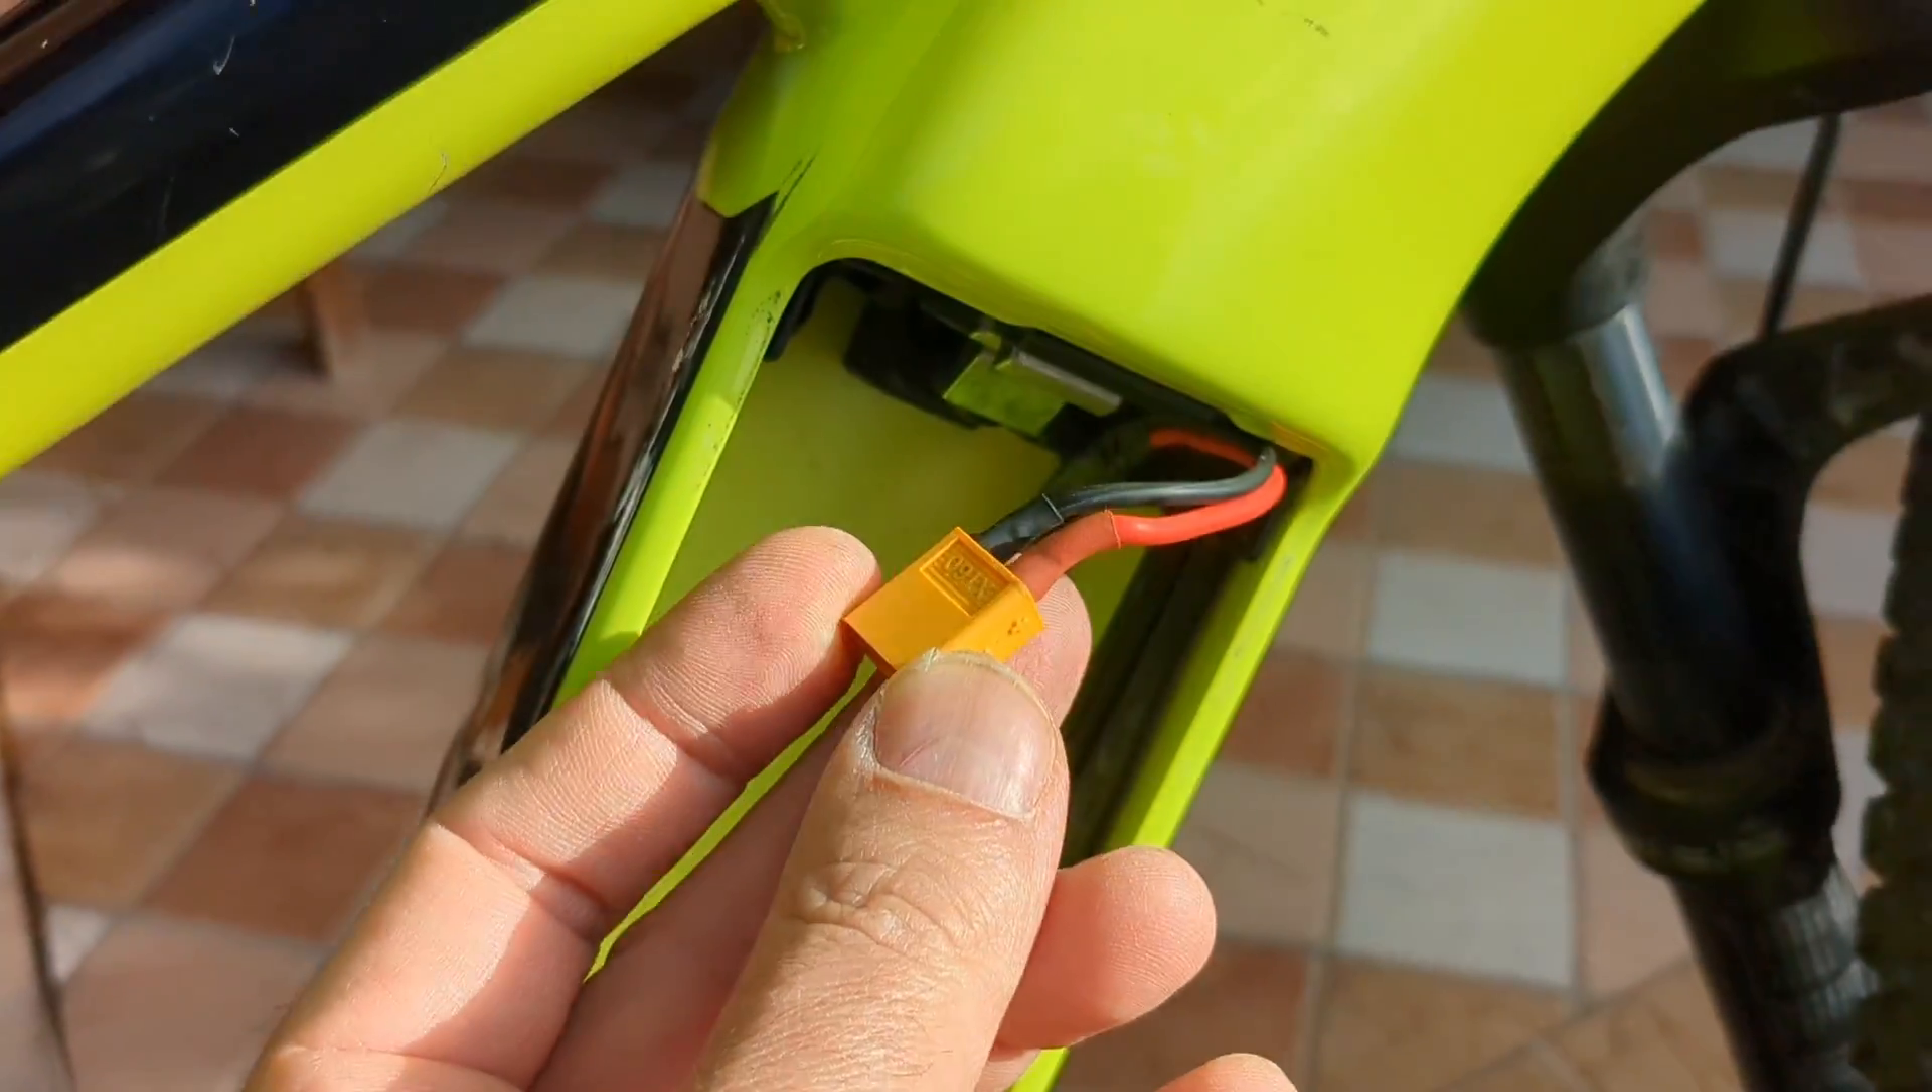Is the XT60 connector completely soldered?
Yes.